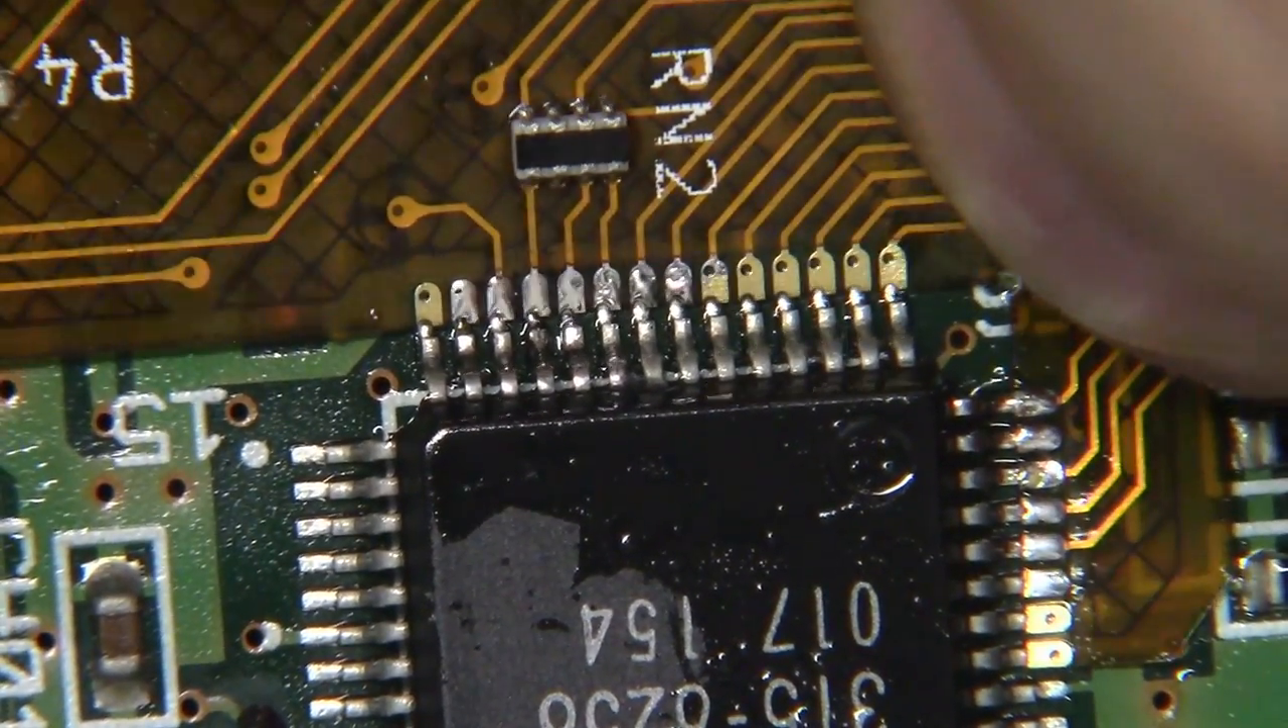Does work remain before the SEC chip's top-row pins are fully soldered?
Yes.